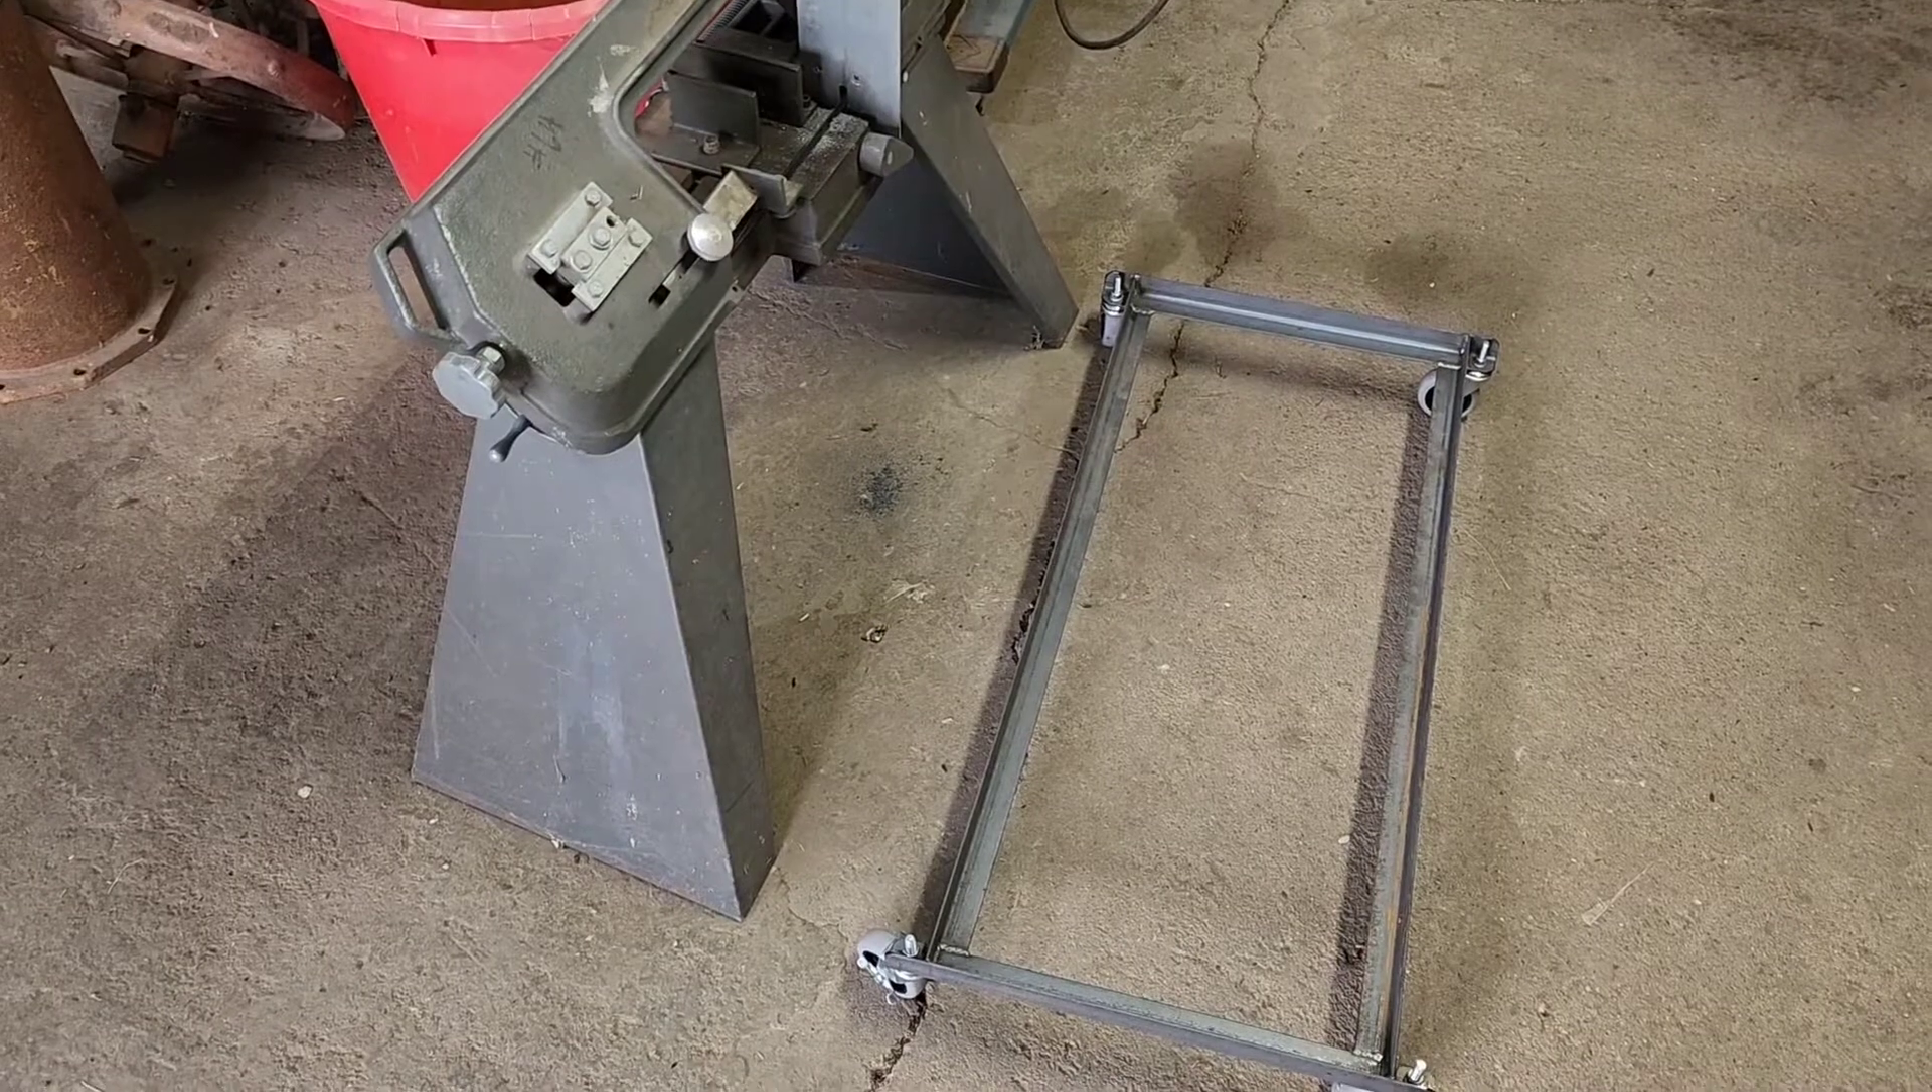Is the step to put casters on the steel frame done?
Yes.